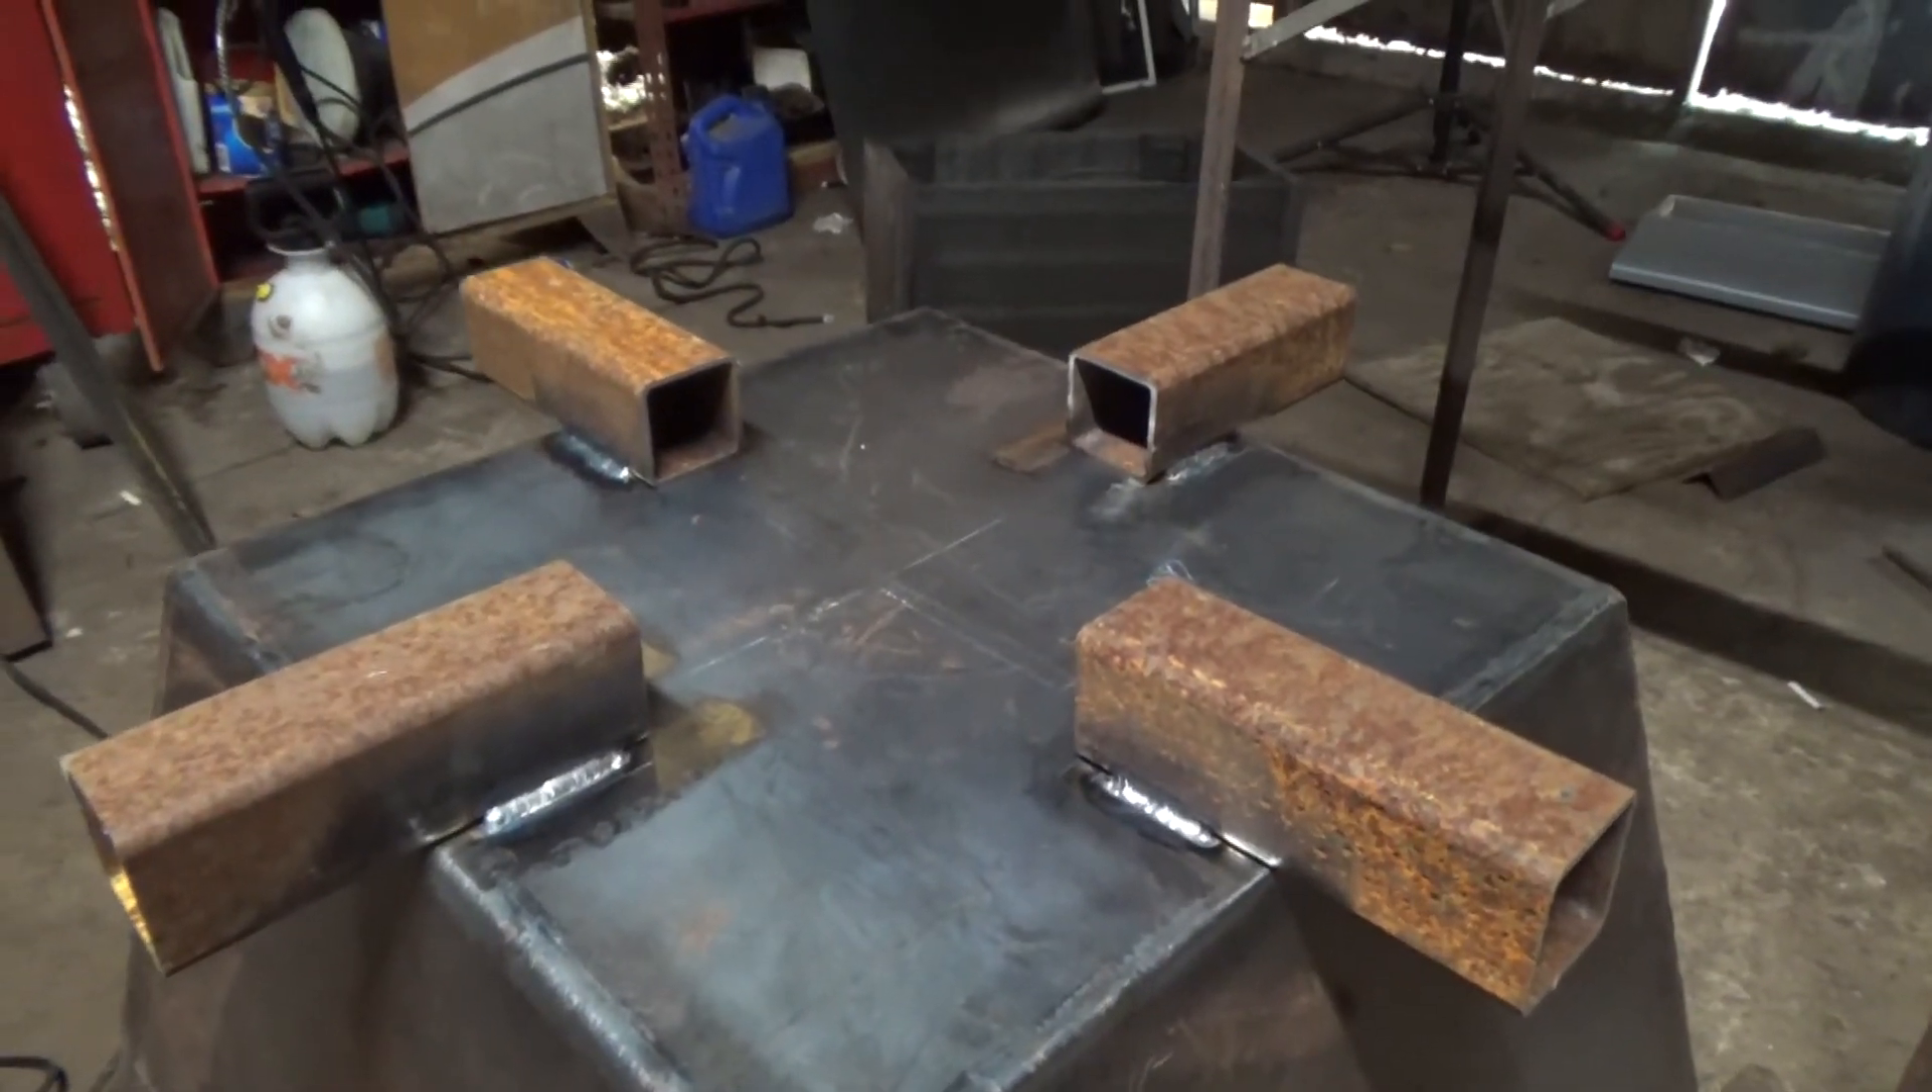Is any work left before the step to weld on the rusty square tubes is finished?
No.